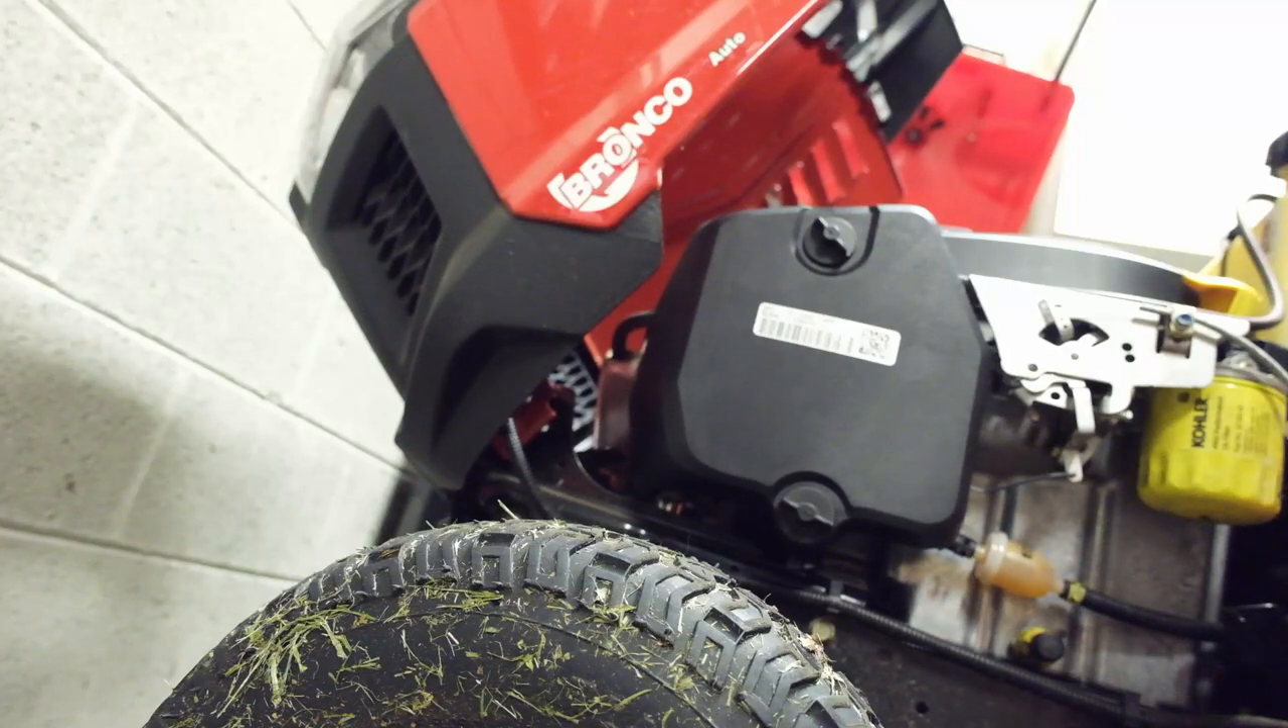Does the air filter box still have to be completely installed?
No.